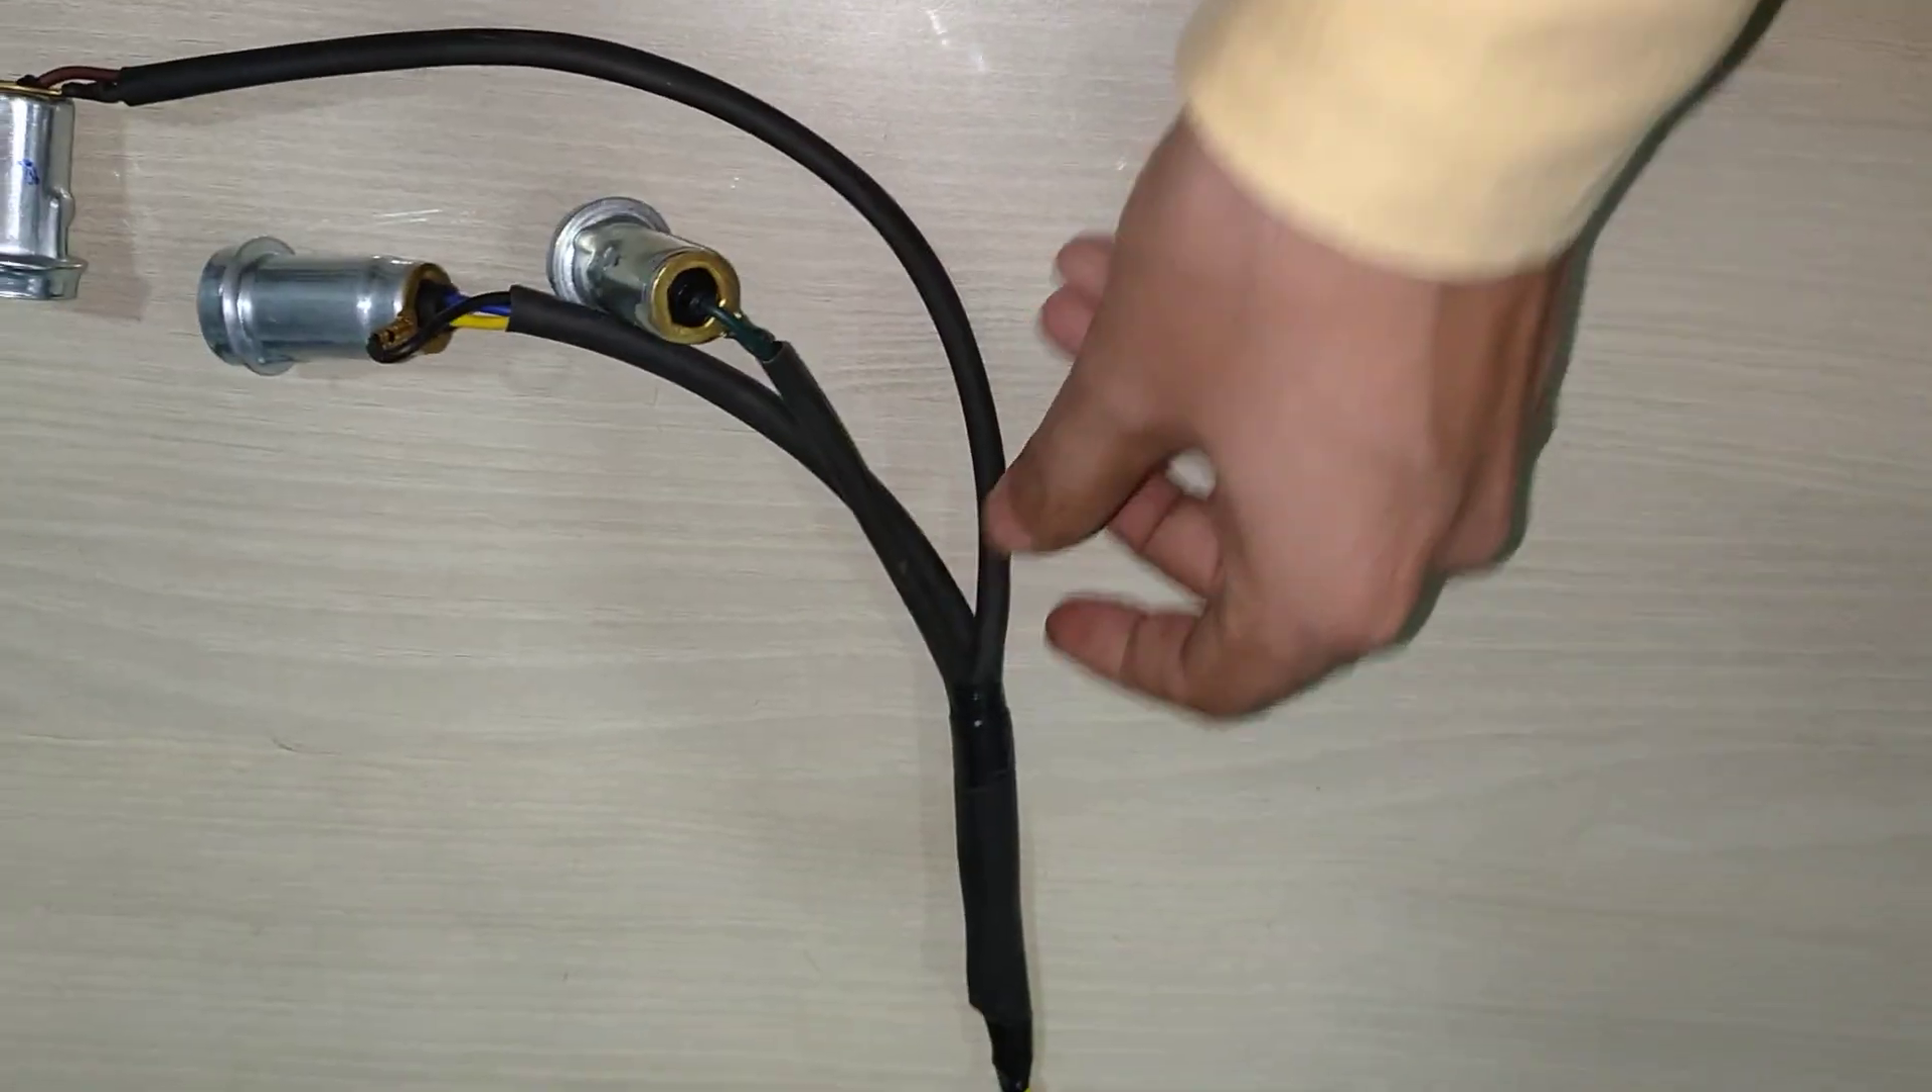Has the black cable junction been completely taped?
Yes.